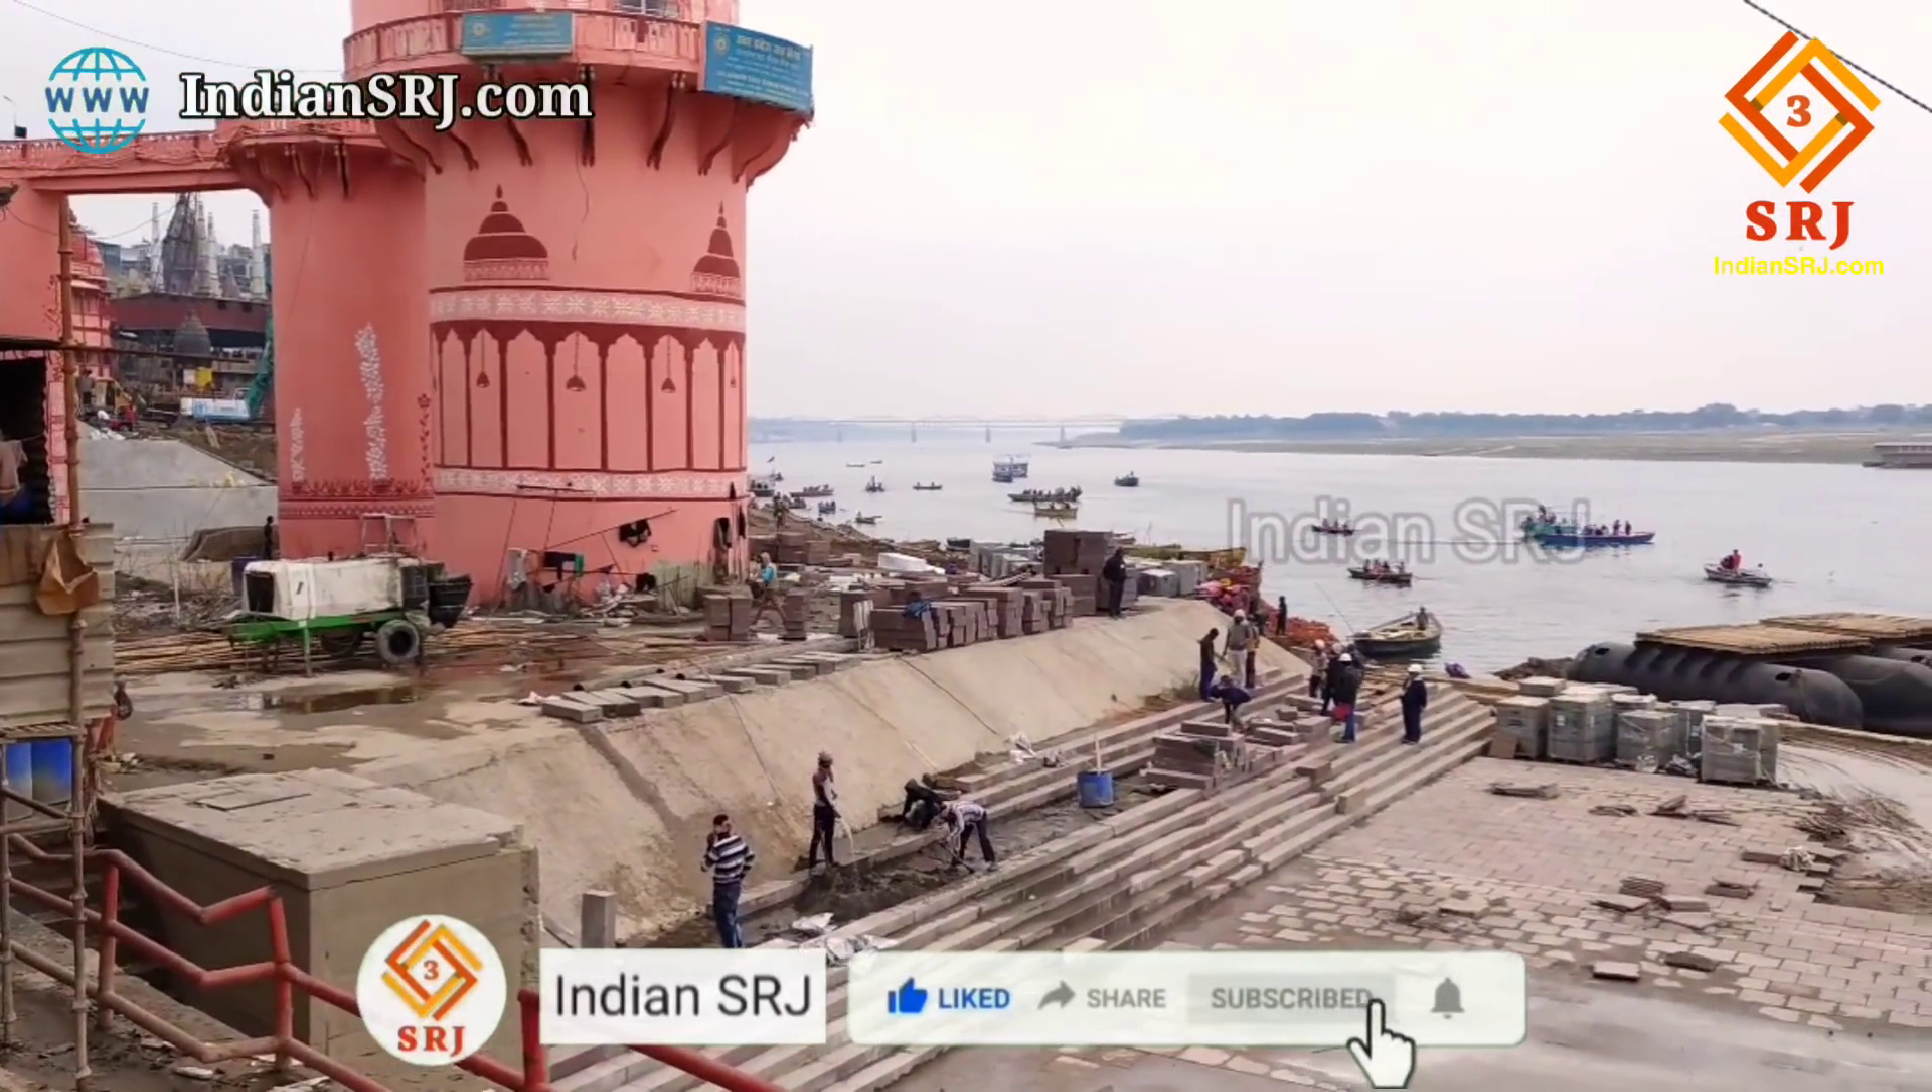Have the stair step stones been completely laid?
No.